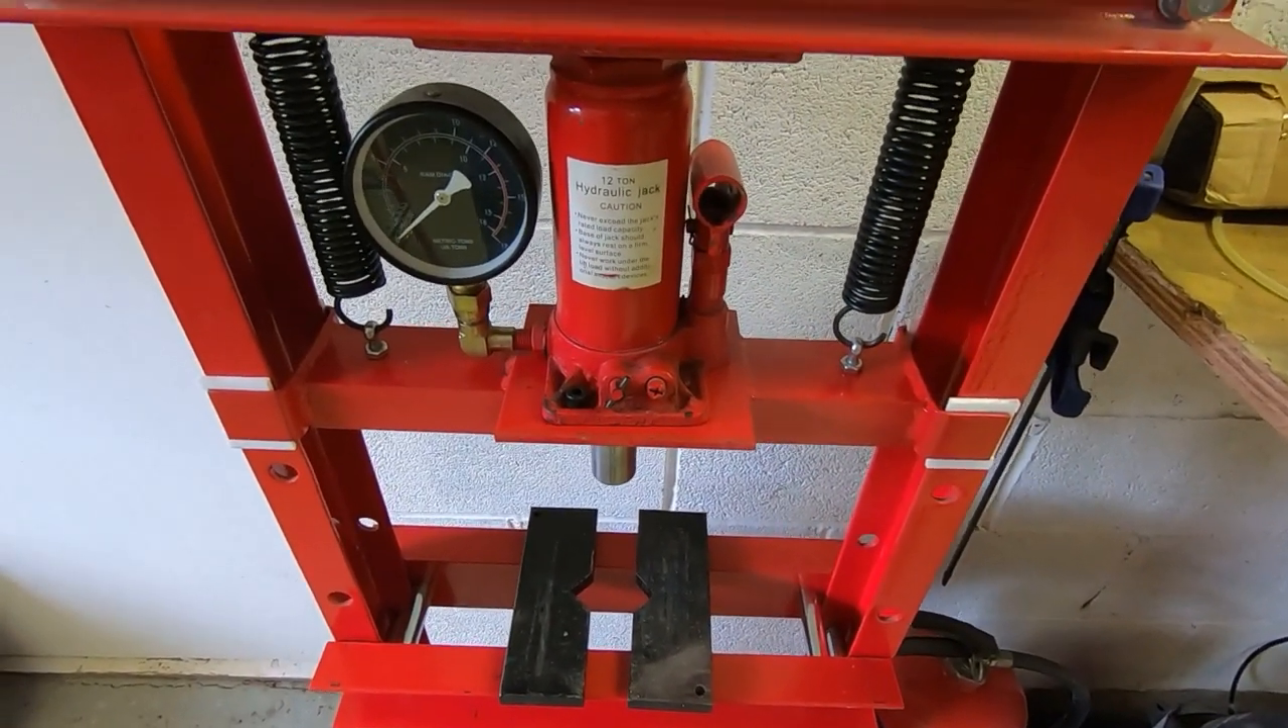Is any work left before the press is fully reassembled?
No.